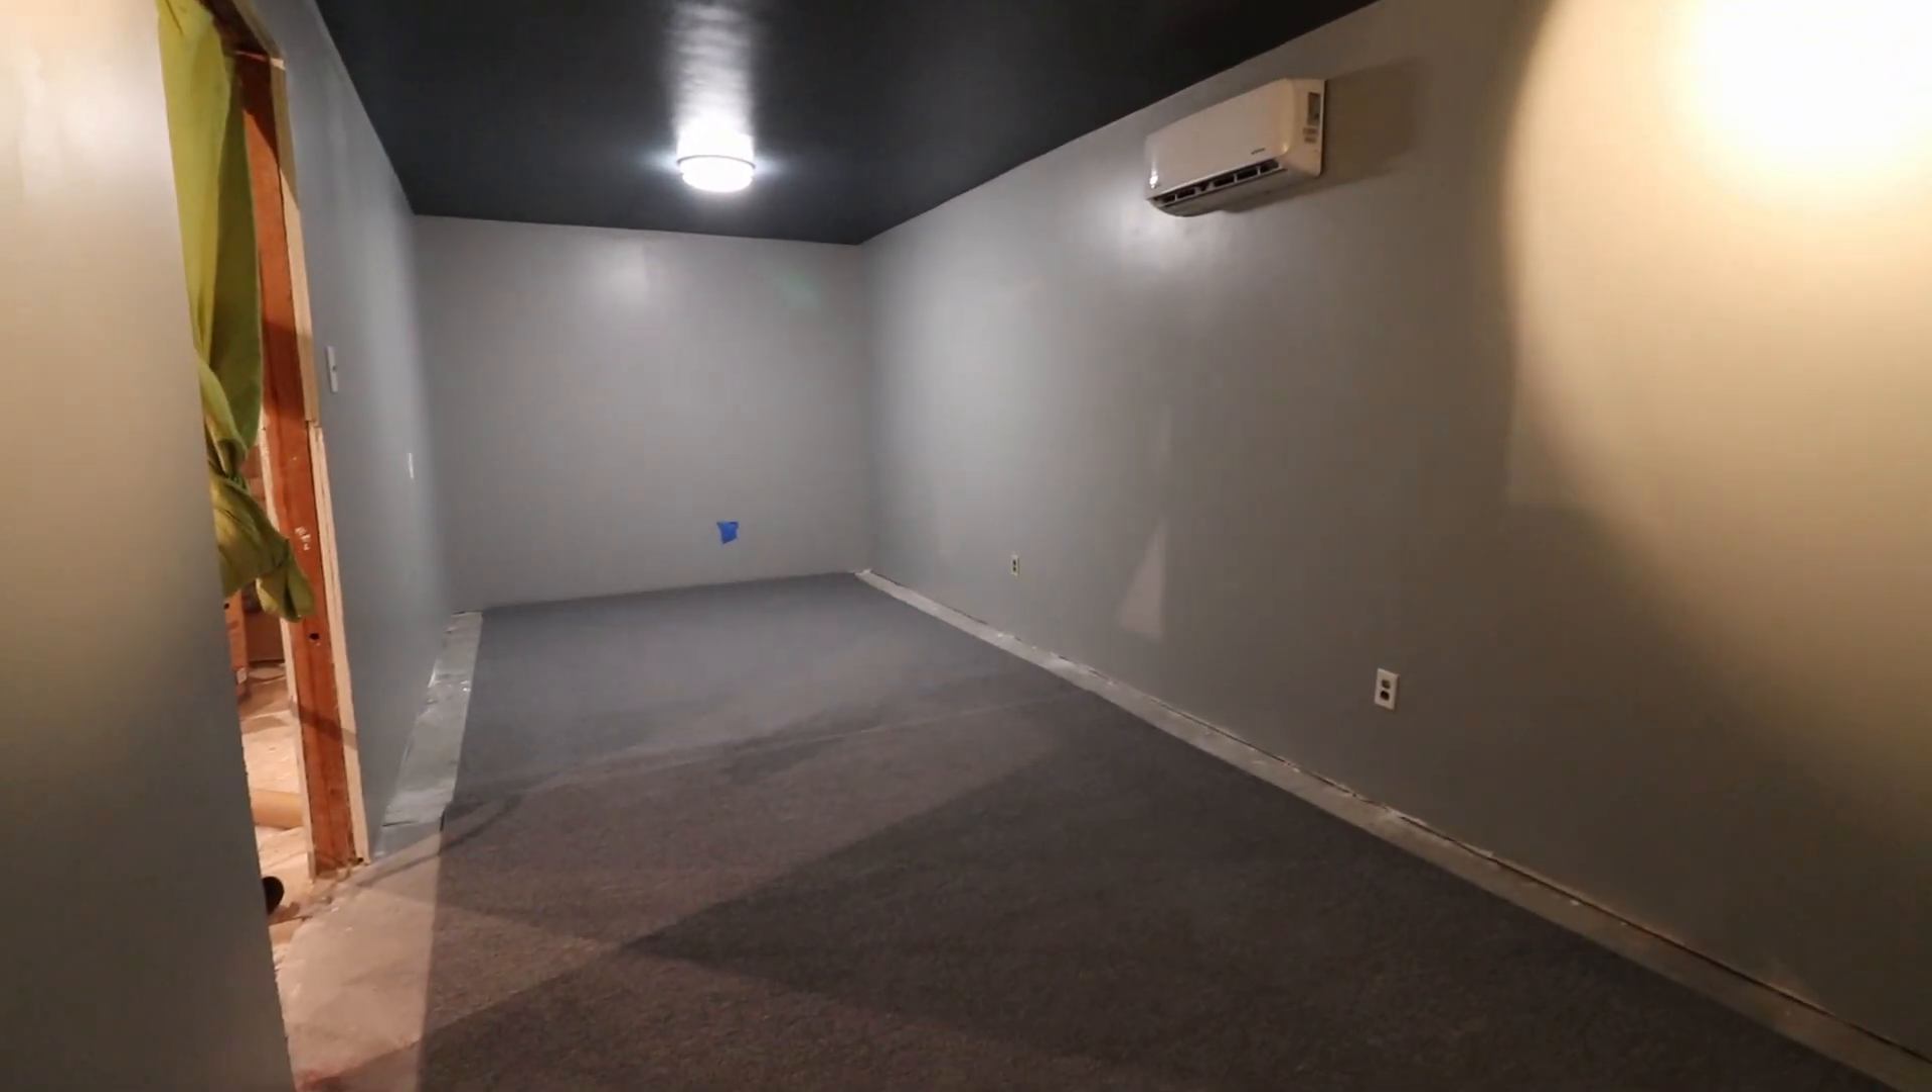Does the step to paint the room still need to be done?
No.